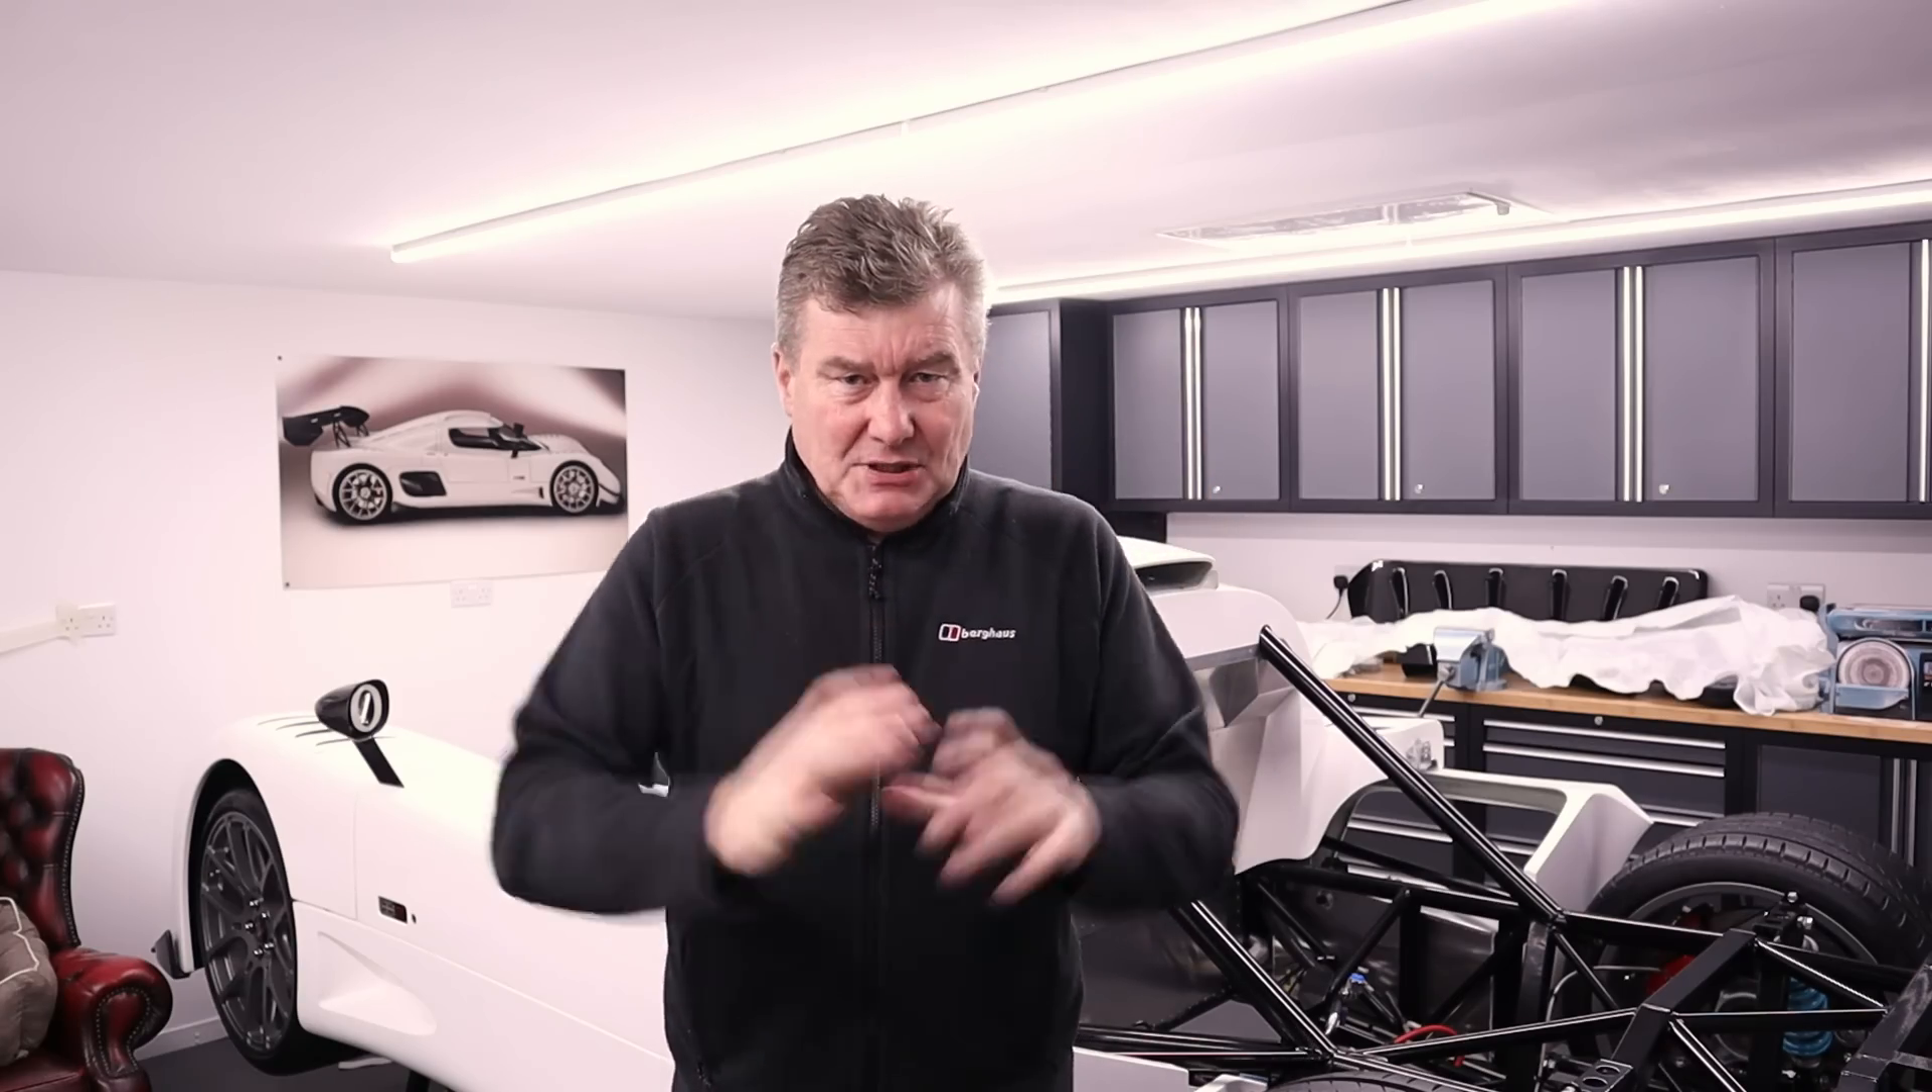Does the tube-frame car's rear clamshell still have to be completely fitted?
Yes.